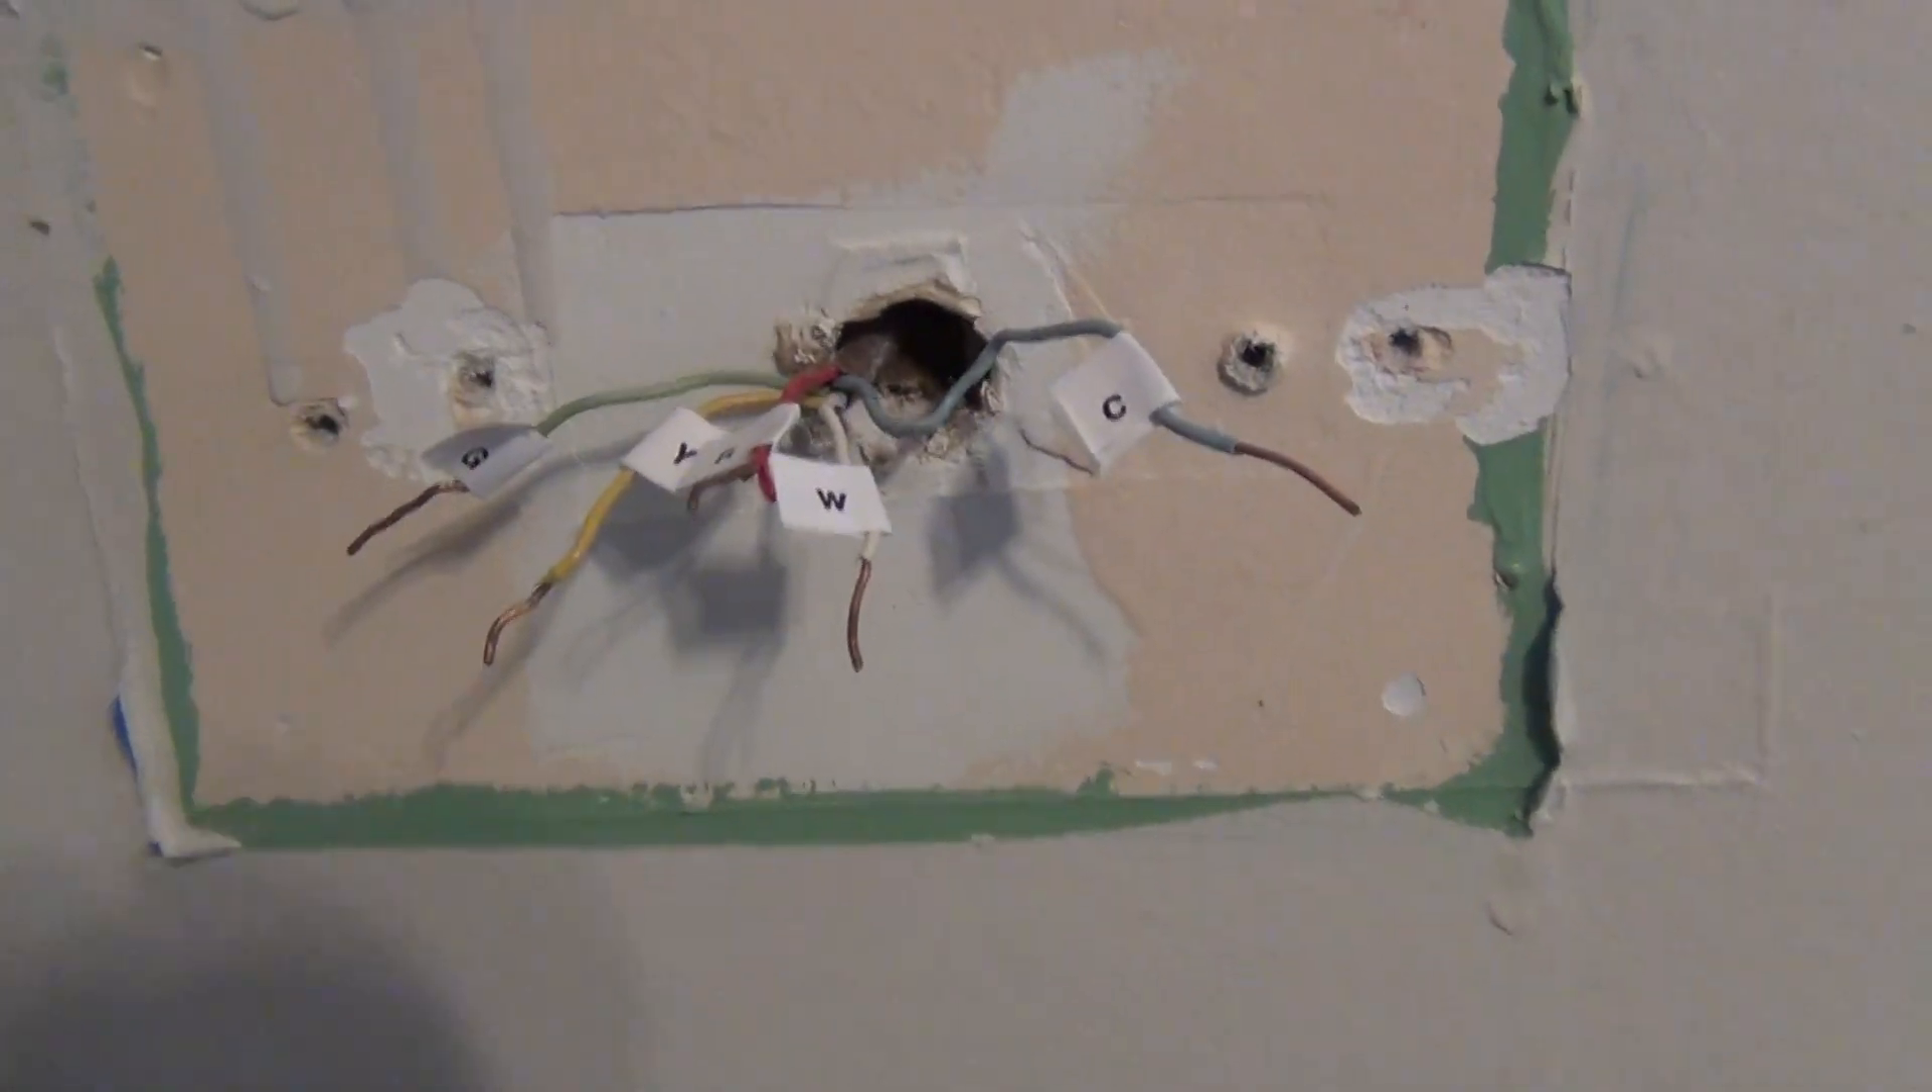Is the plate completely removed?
Yes.